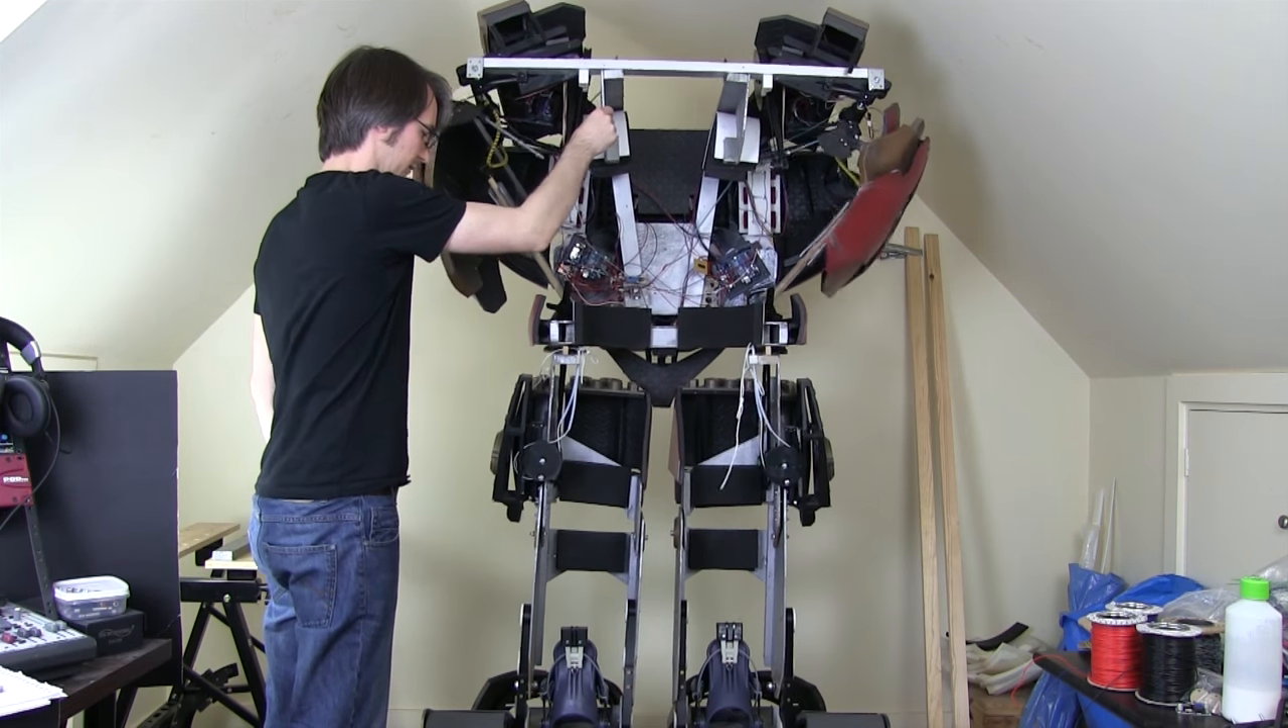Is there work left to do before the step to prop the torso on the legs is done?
No.